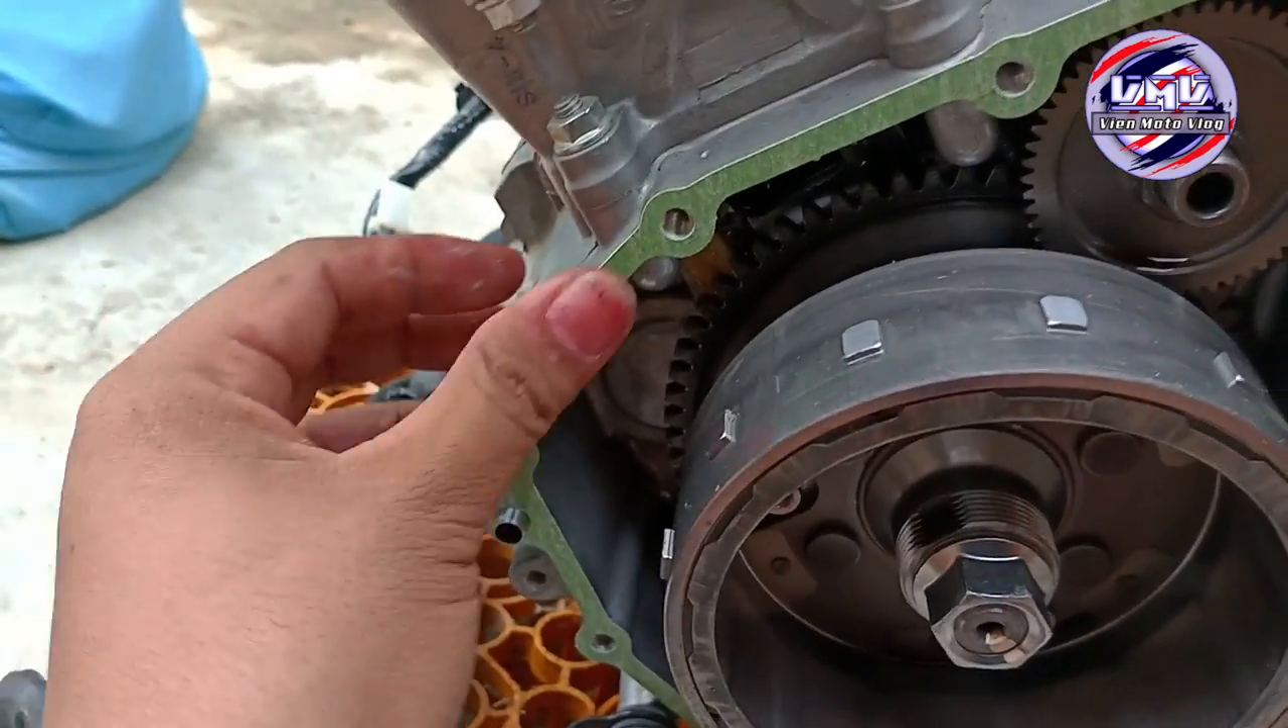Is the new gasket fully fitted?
Yes.